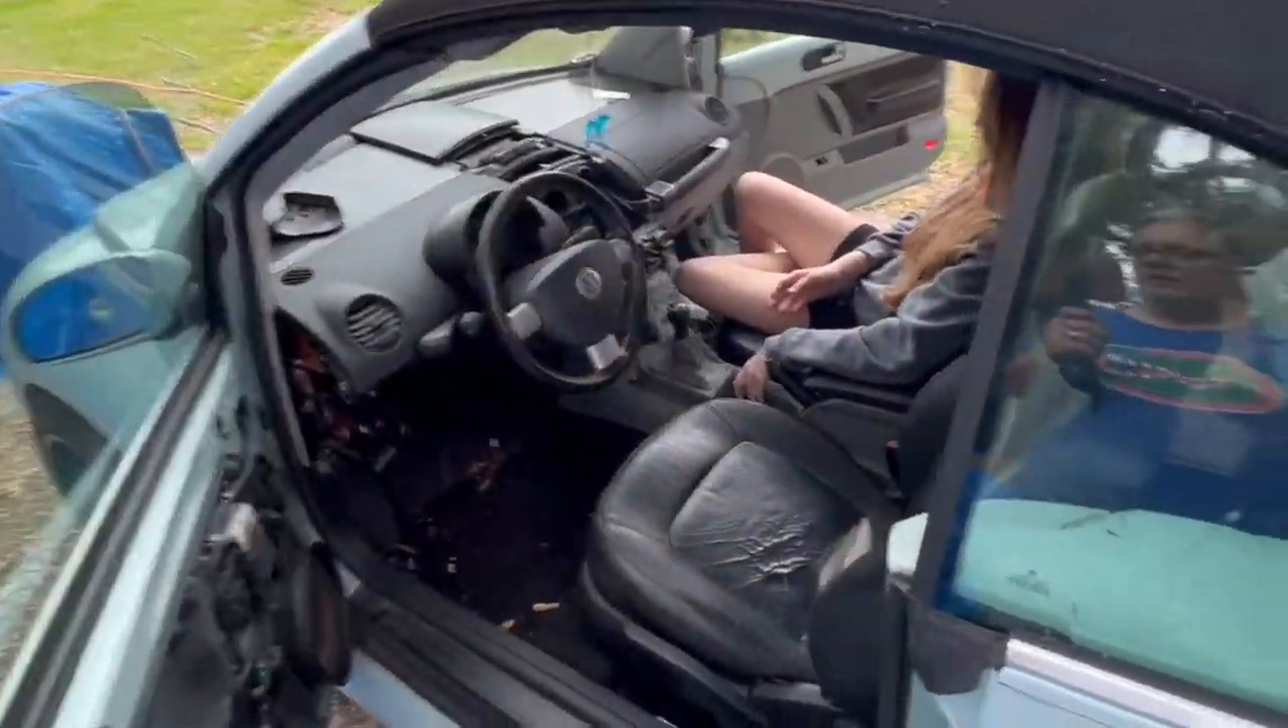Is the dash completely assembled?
No.